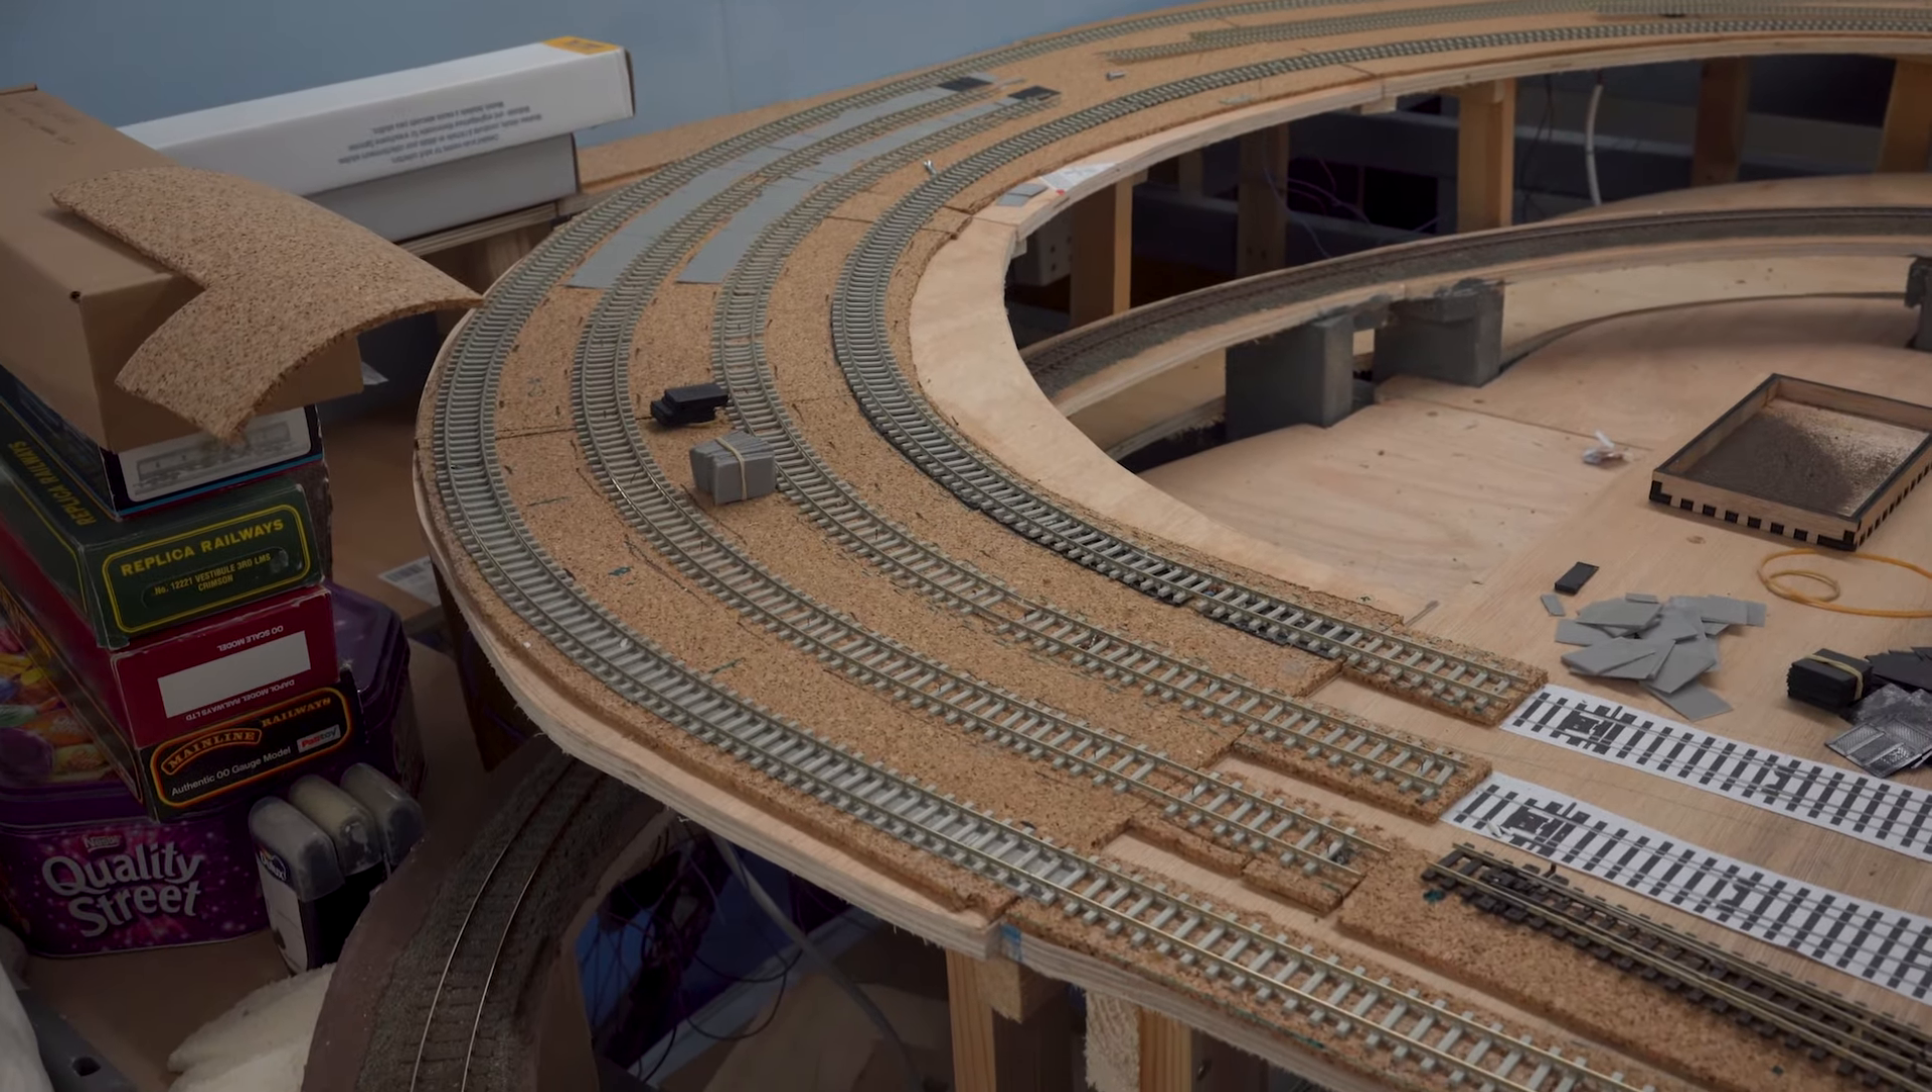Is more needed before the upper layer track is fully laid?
Yes.